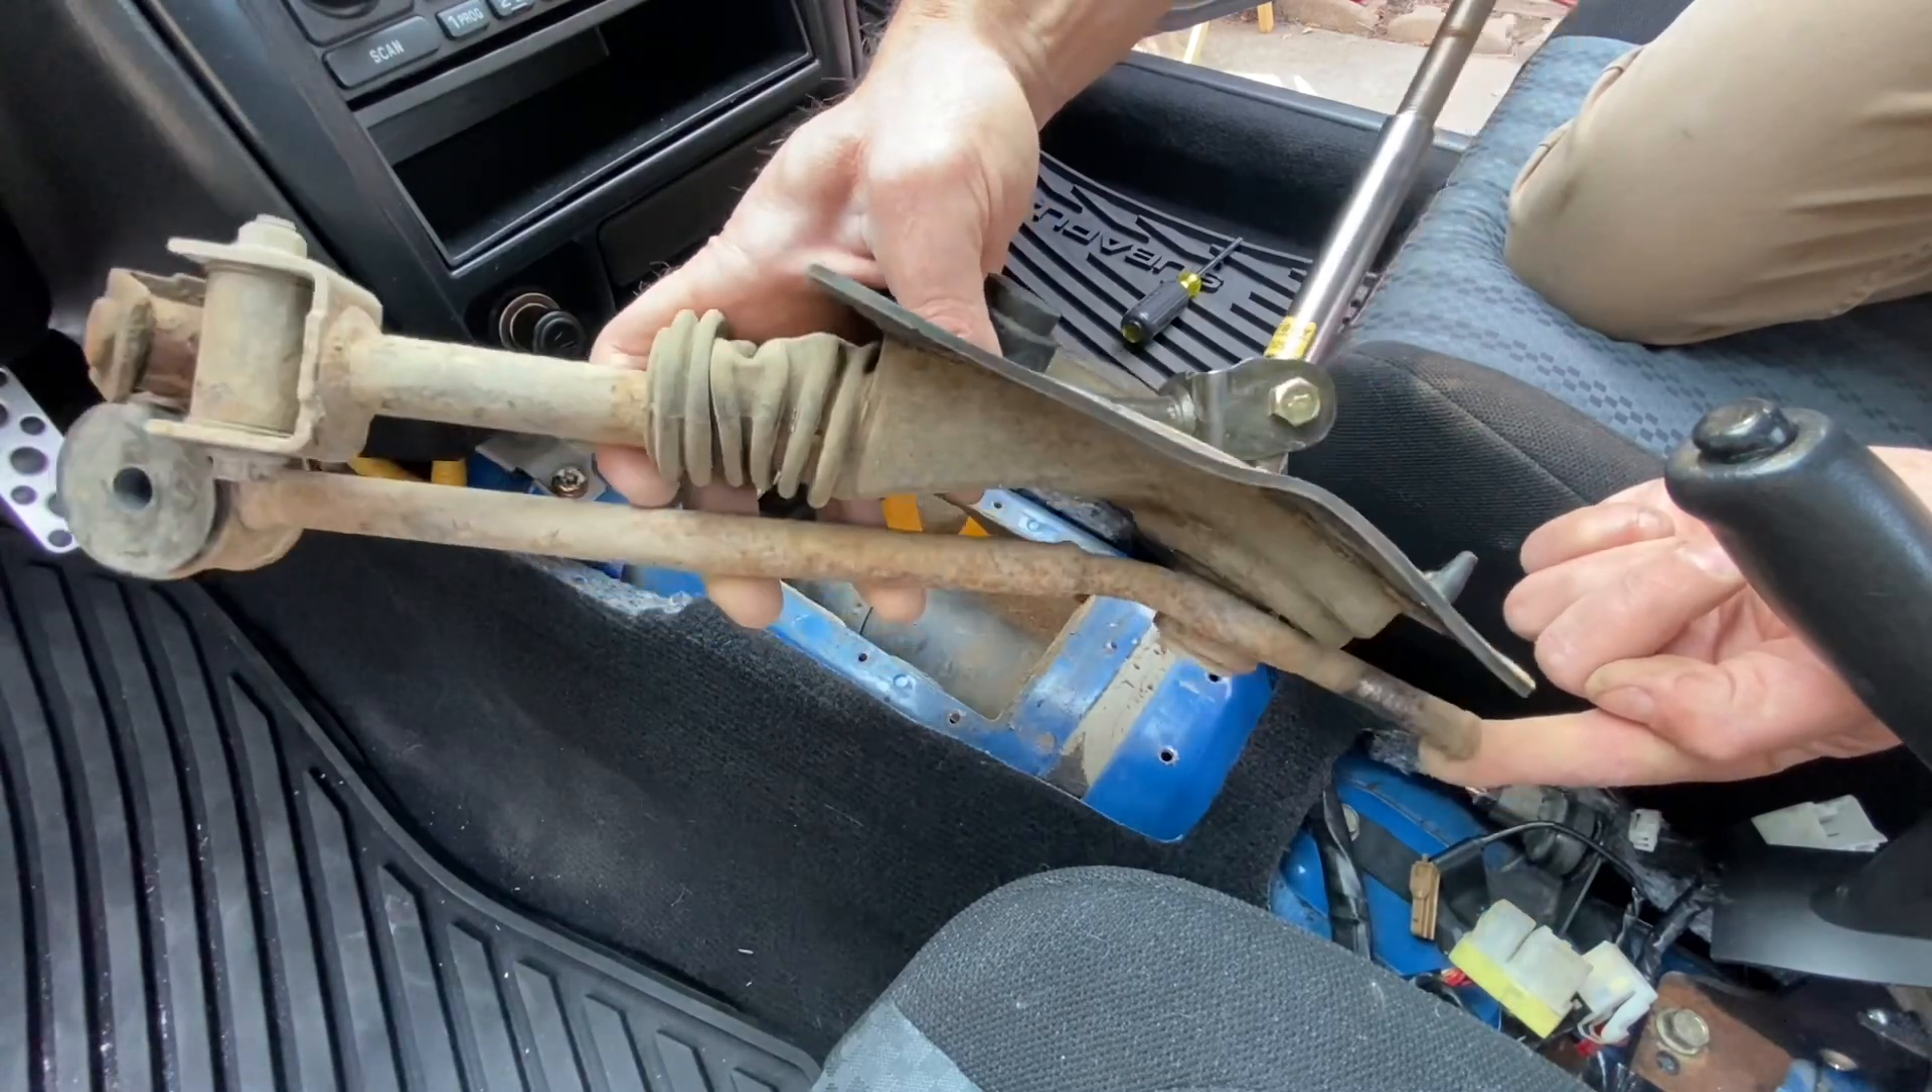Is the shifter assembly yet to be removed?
No.